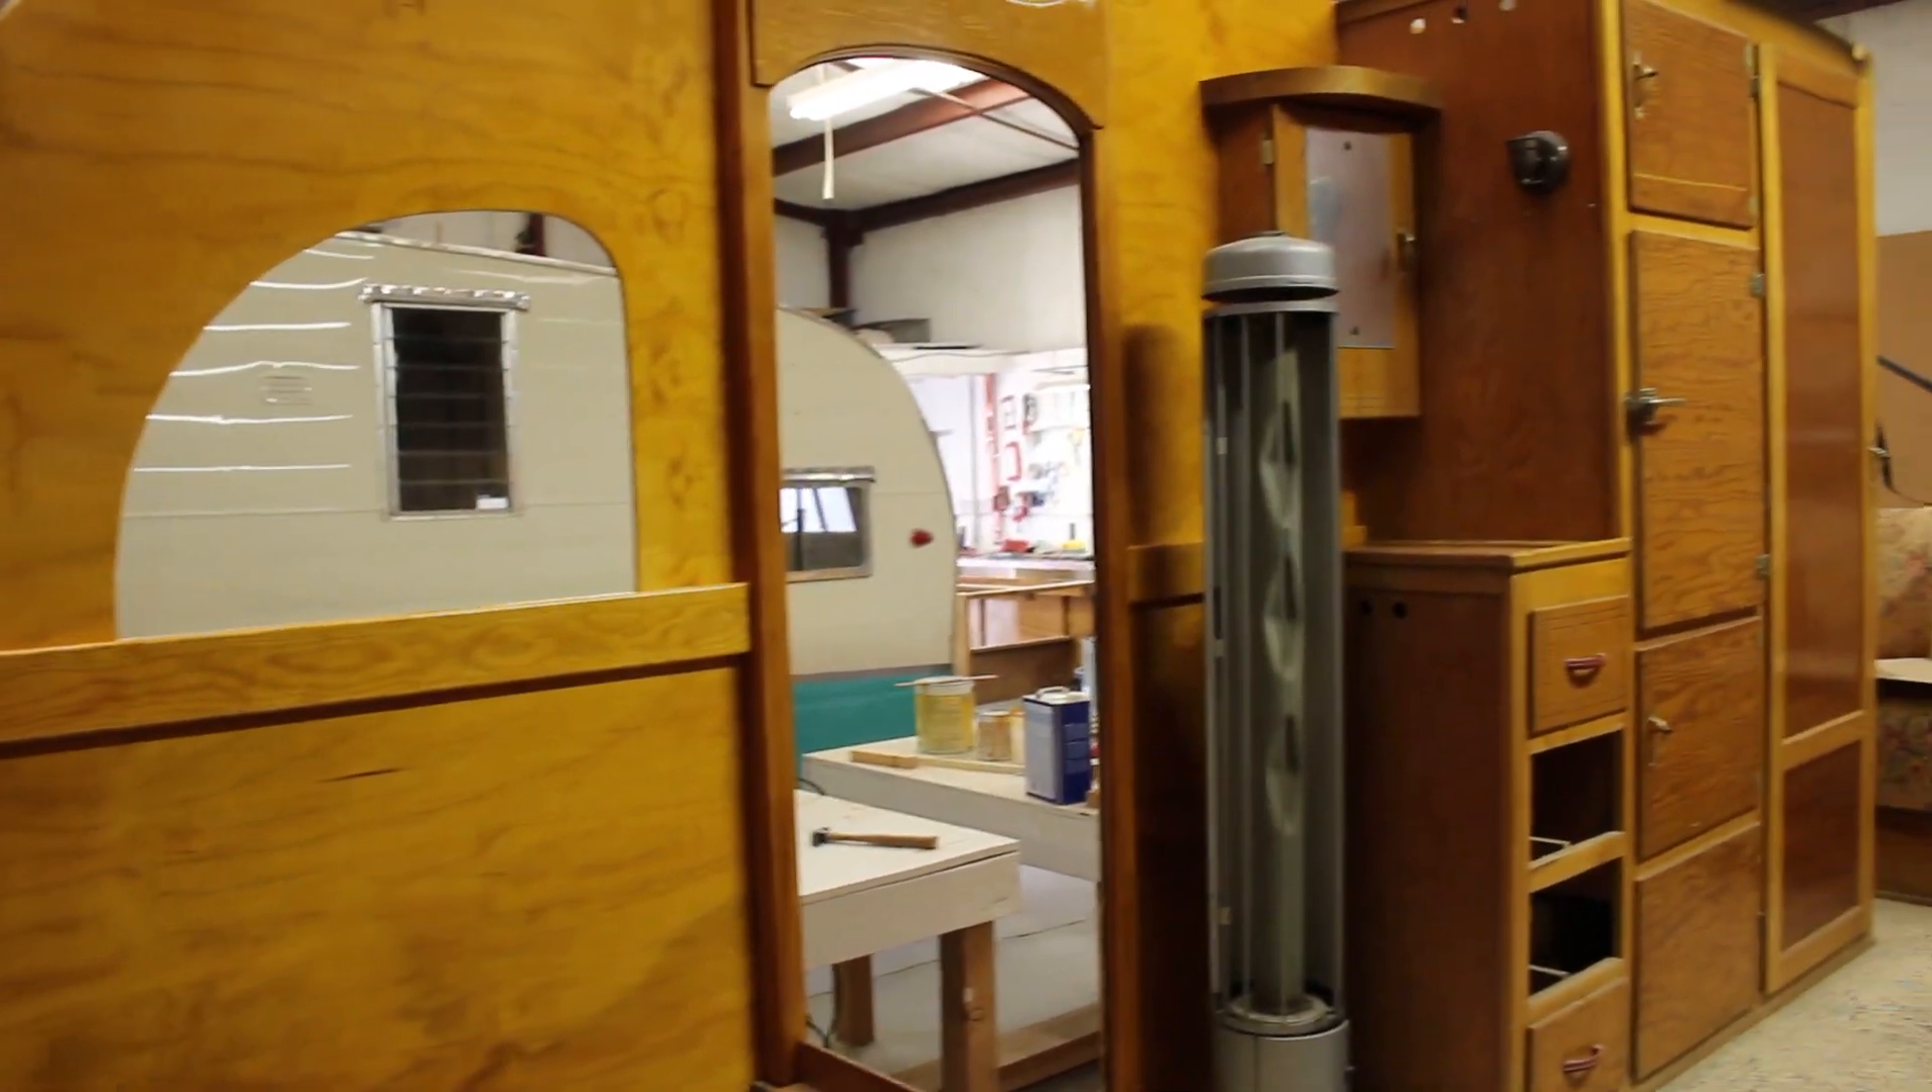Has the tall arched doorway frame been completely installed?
Yes.